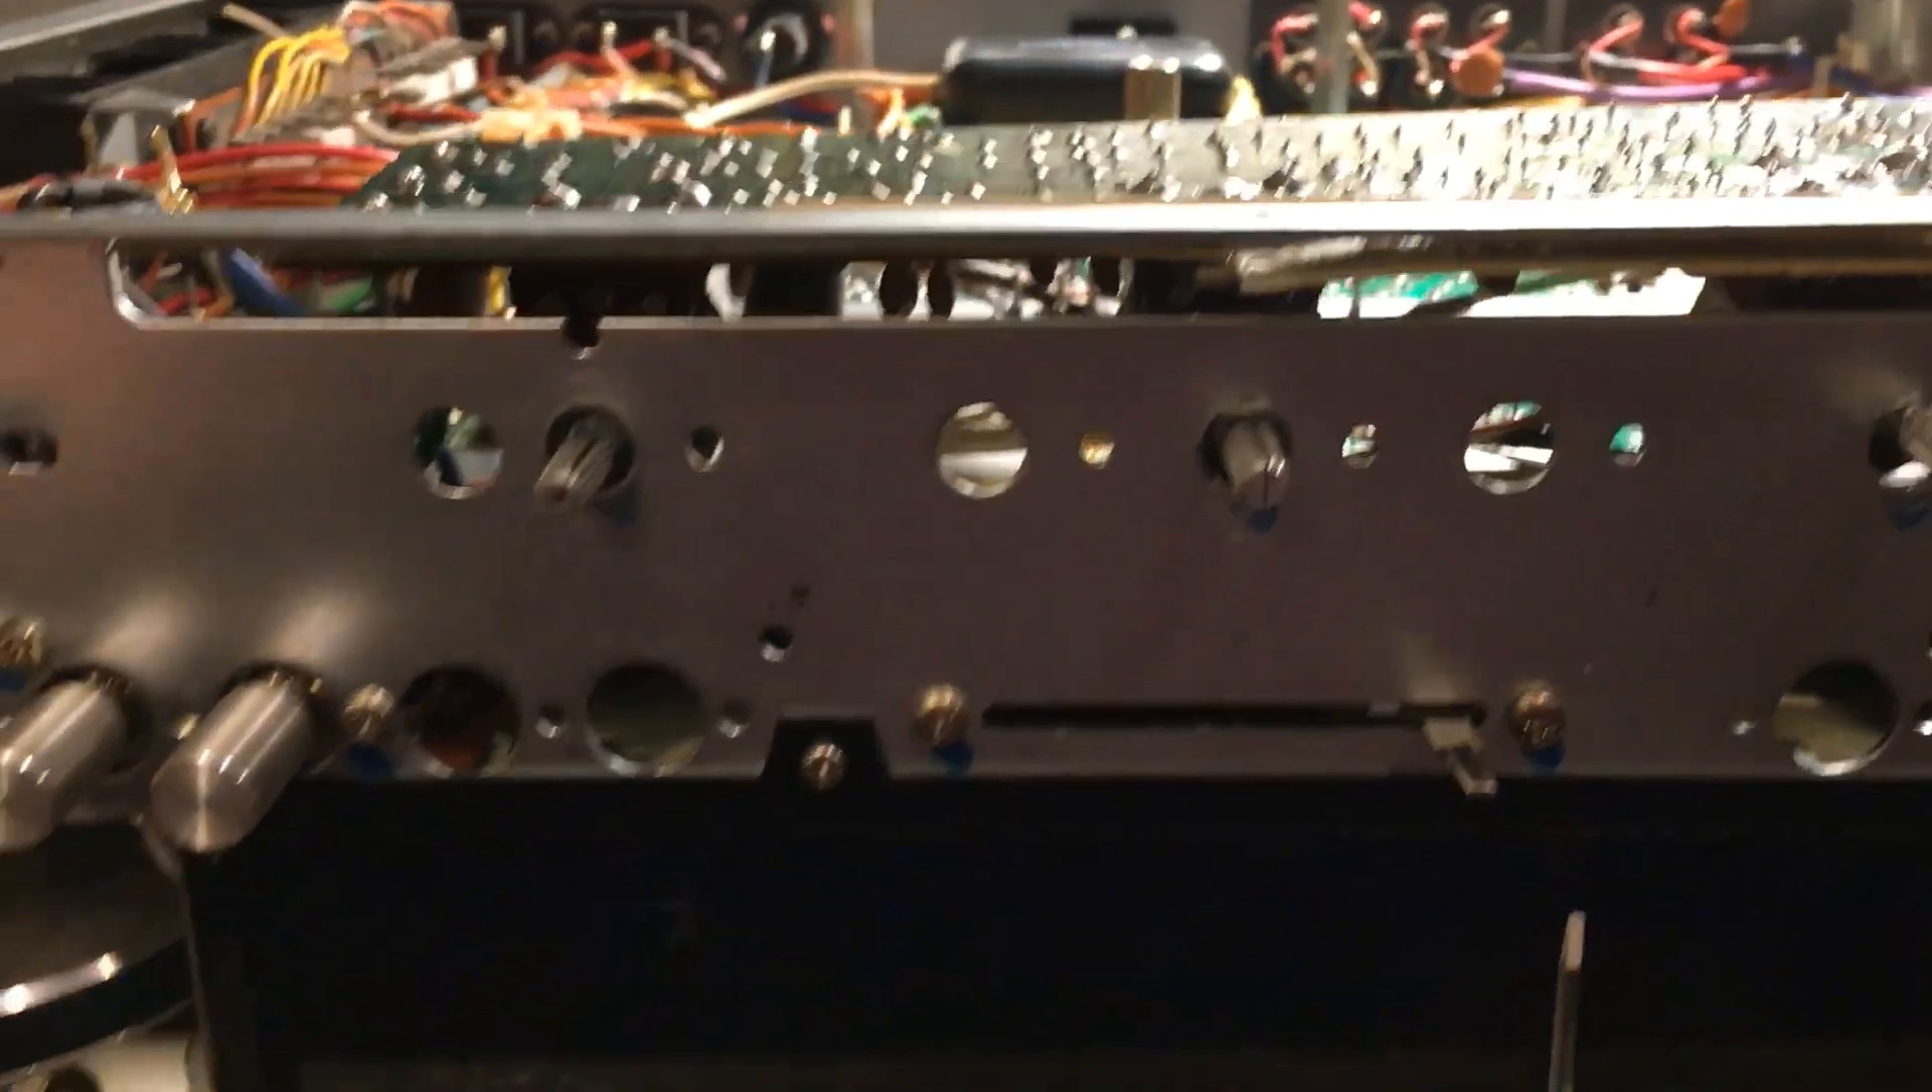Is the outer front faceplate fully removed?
Yes.